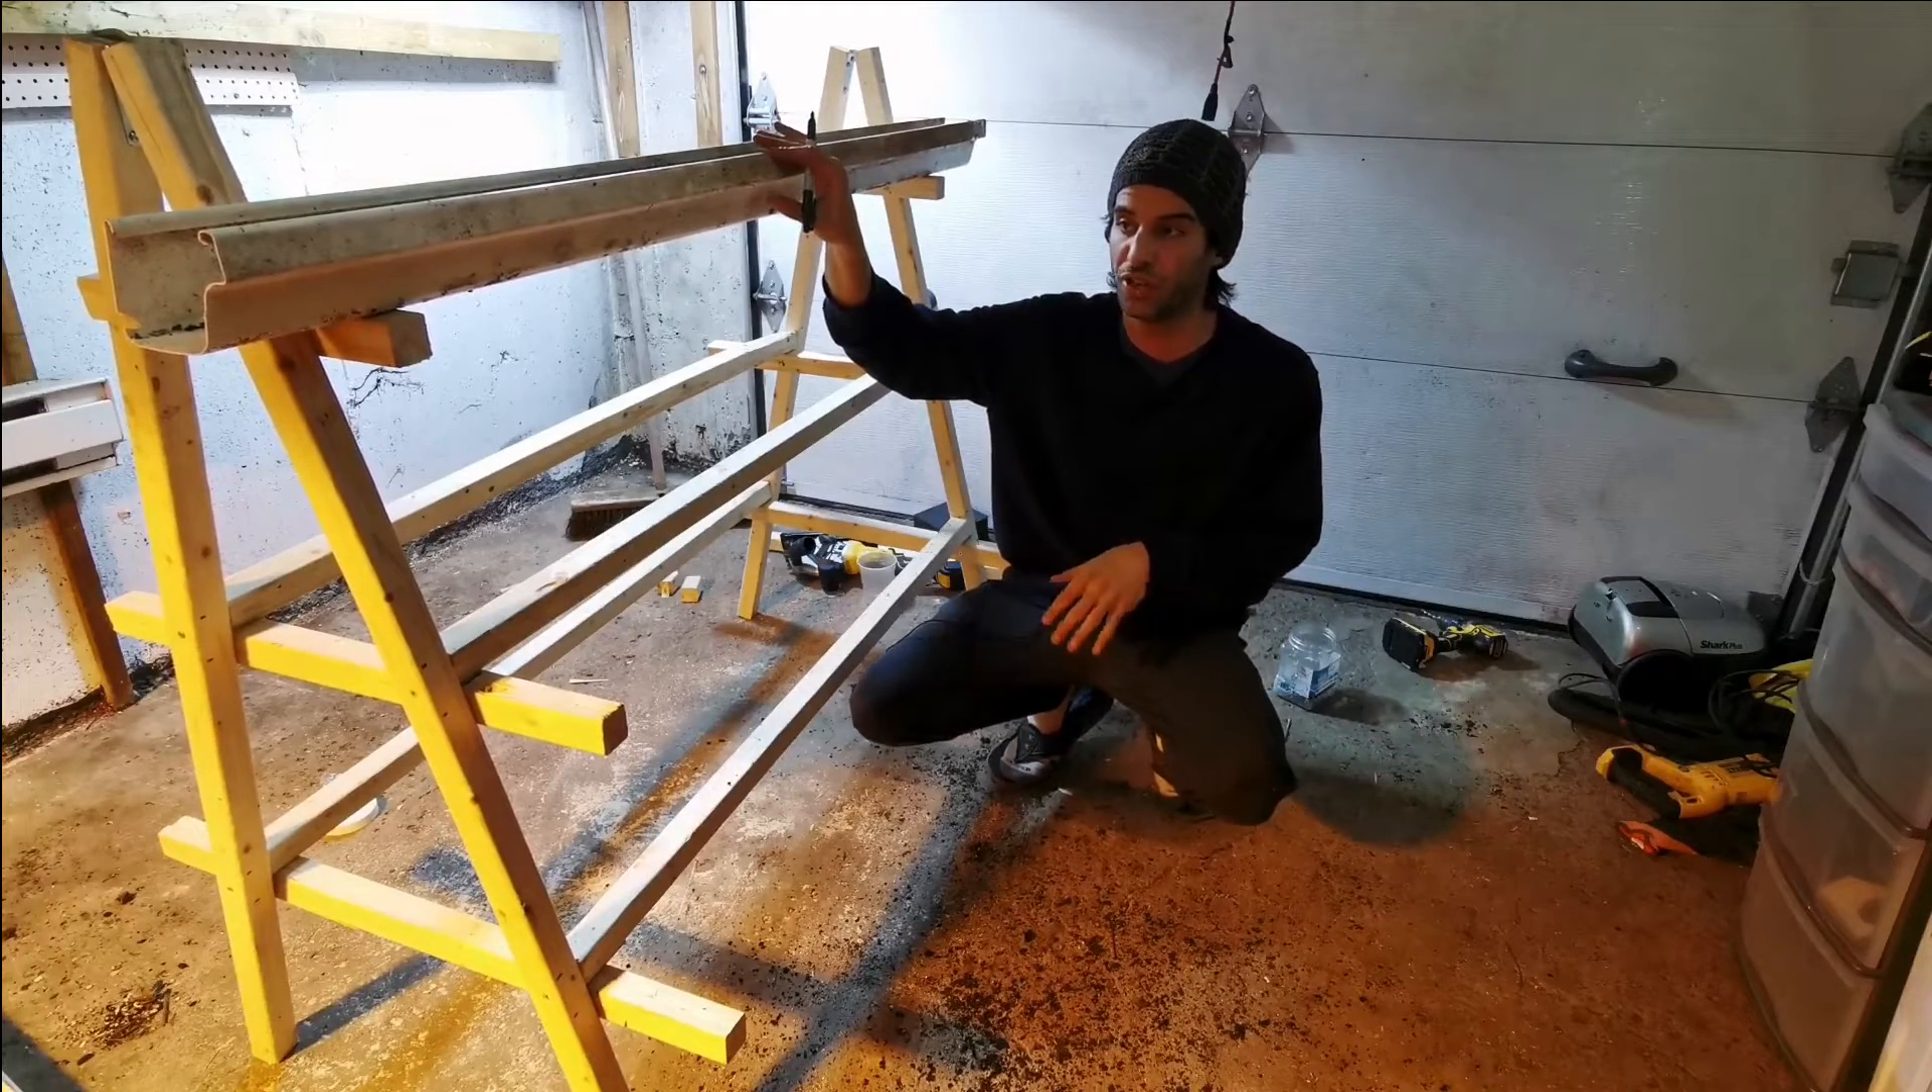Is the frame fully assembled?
Yes.